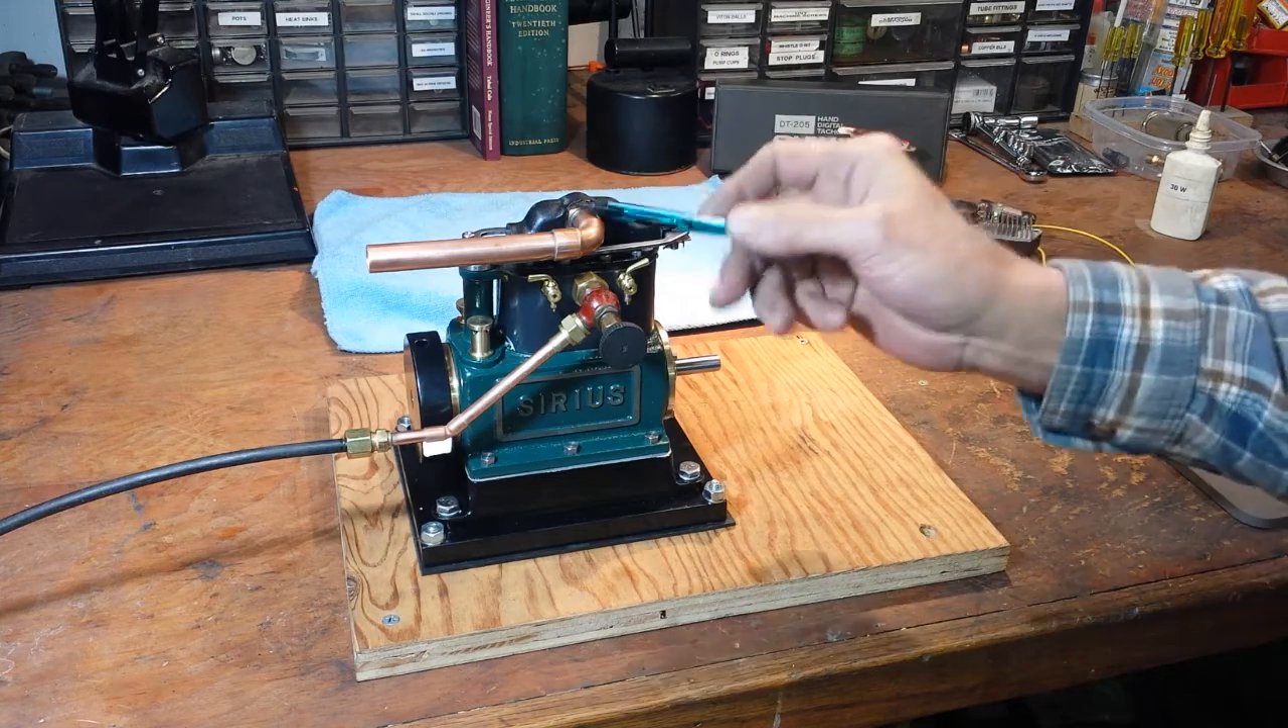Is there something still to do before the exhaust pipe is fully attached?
No.